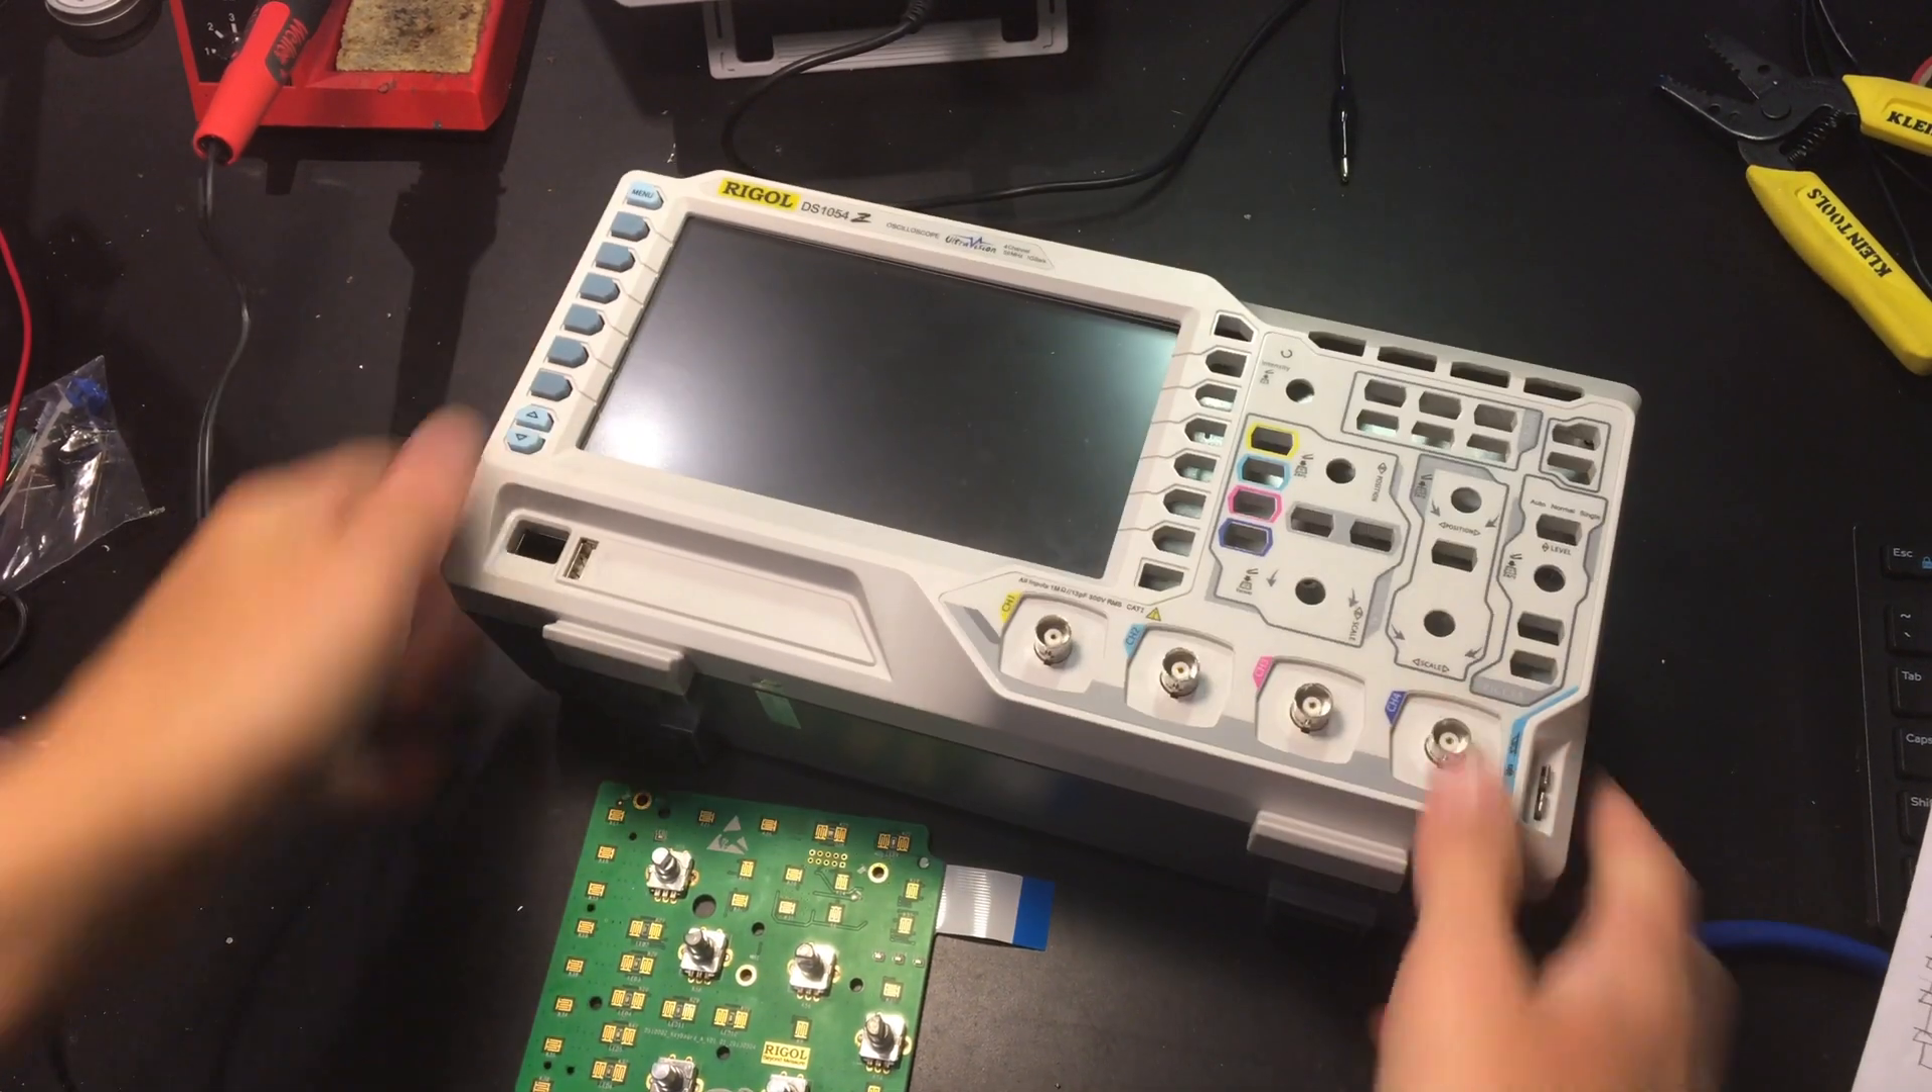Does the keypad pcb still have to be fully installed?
Yes.